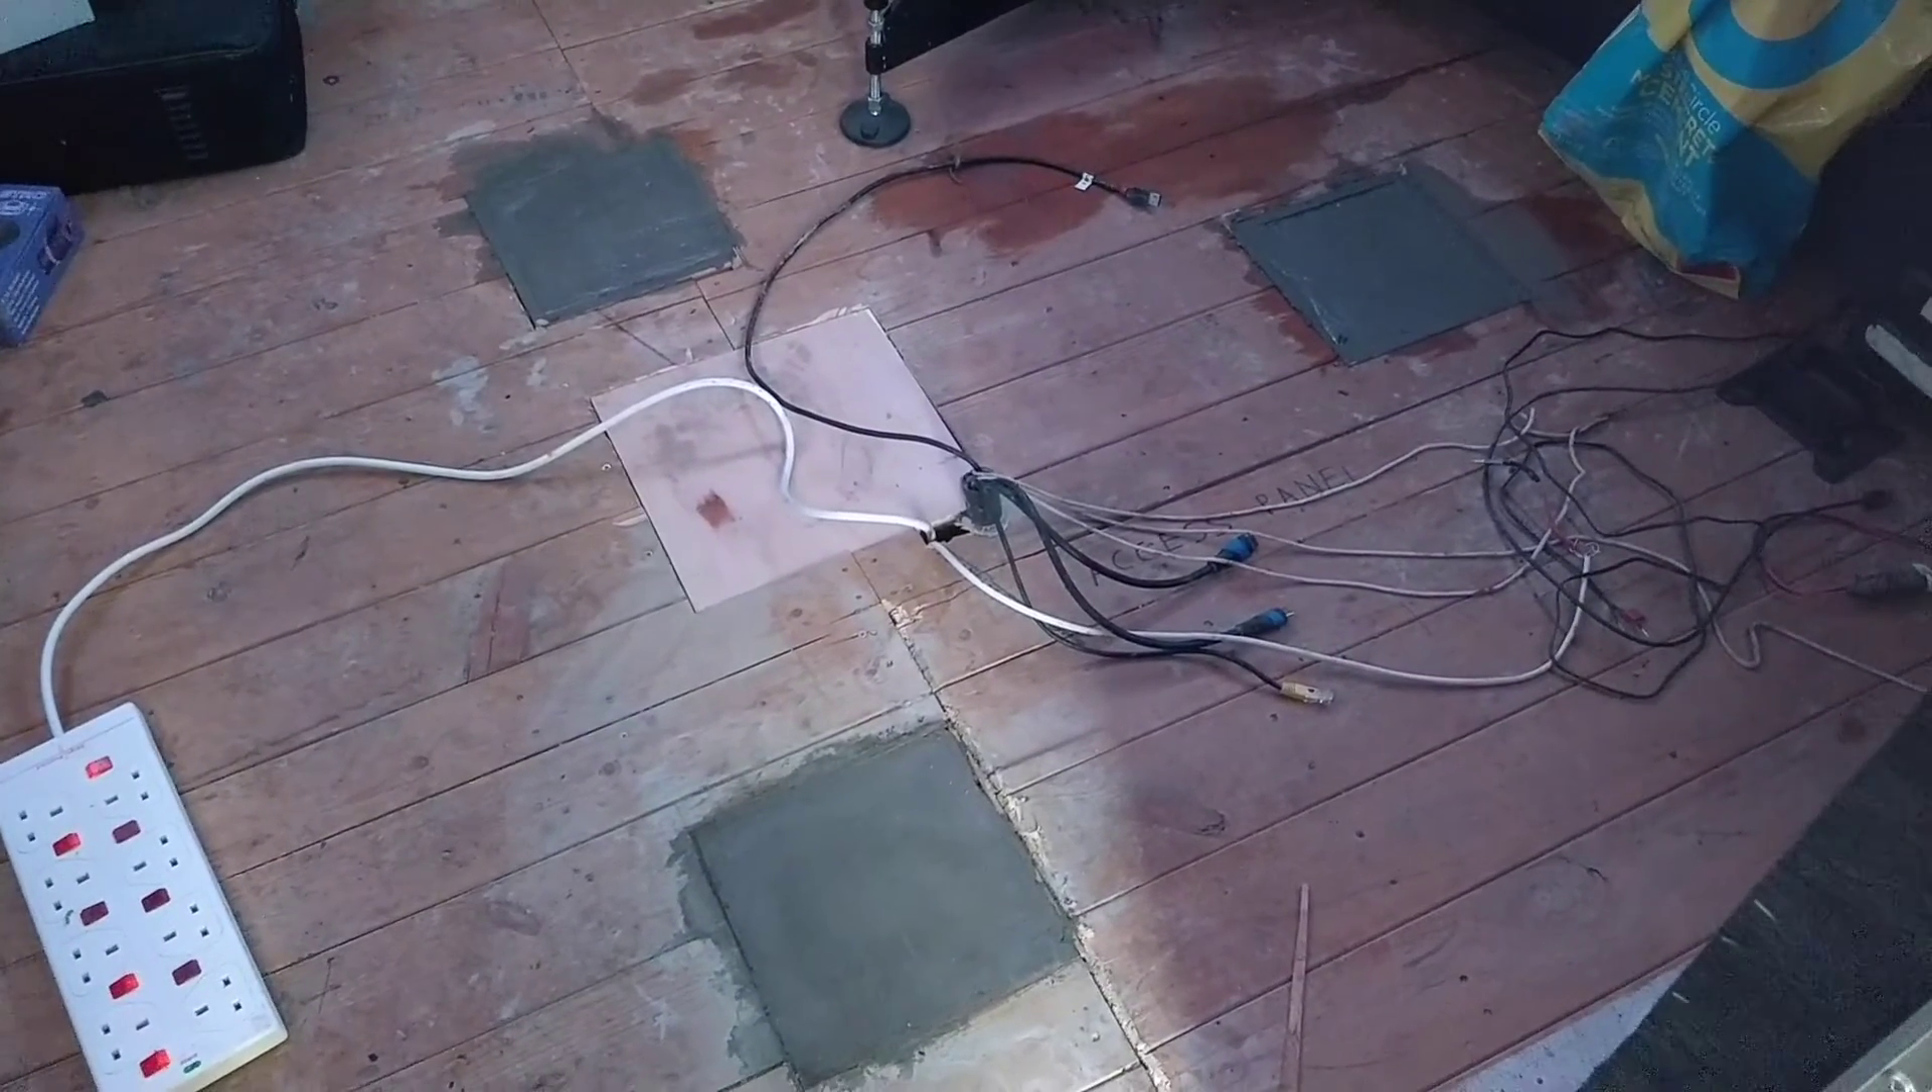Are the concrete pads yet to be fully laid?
No.